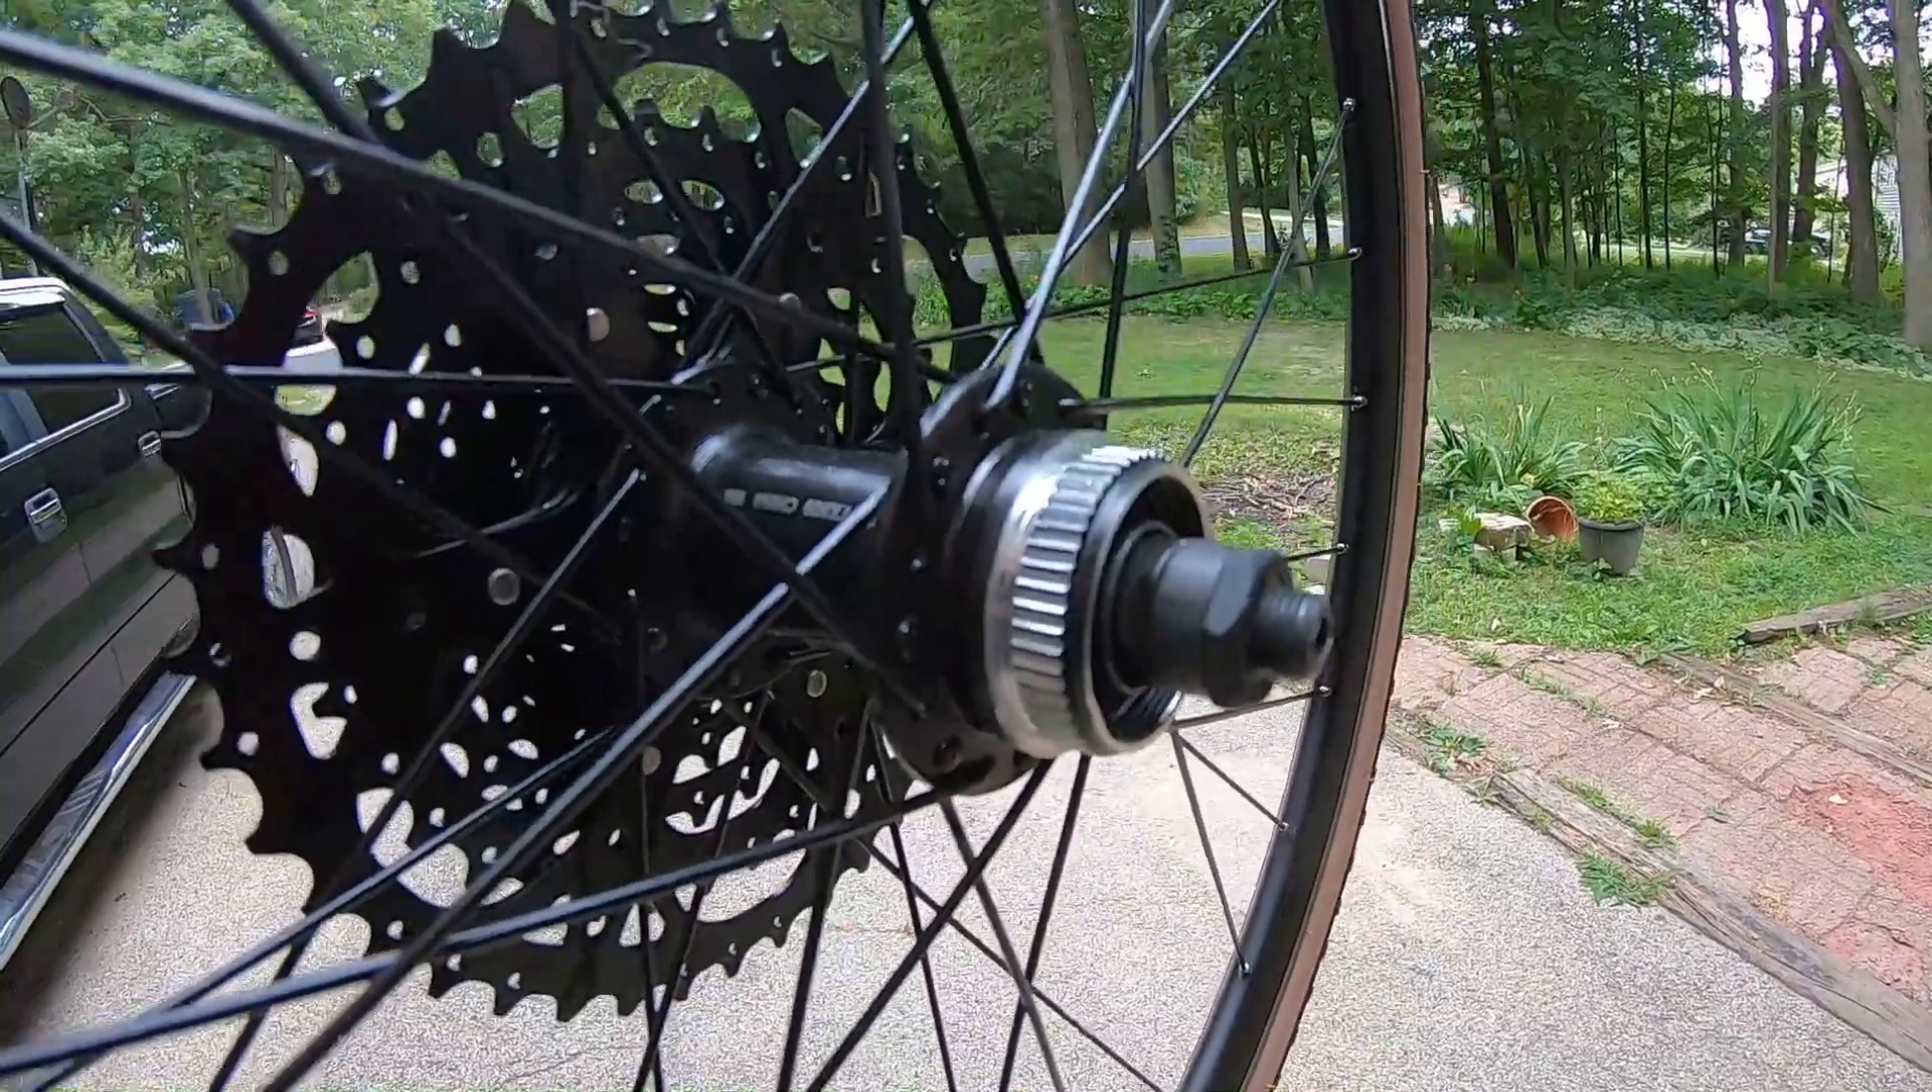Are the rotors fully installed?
No.